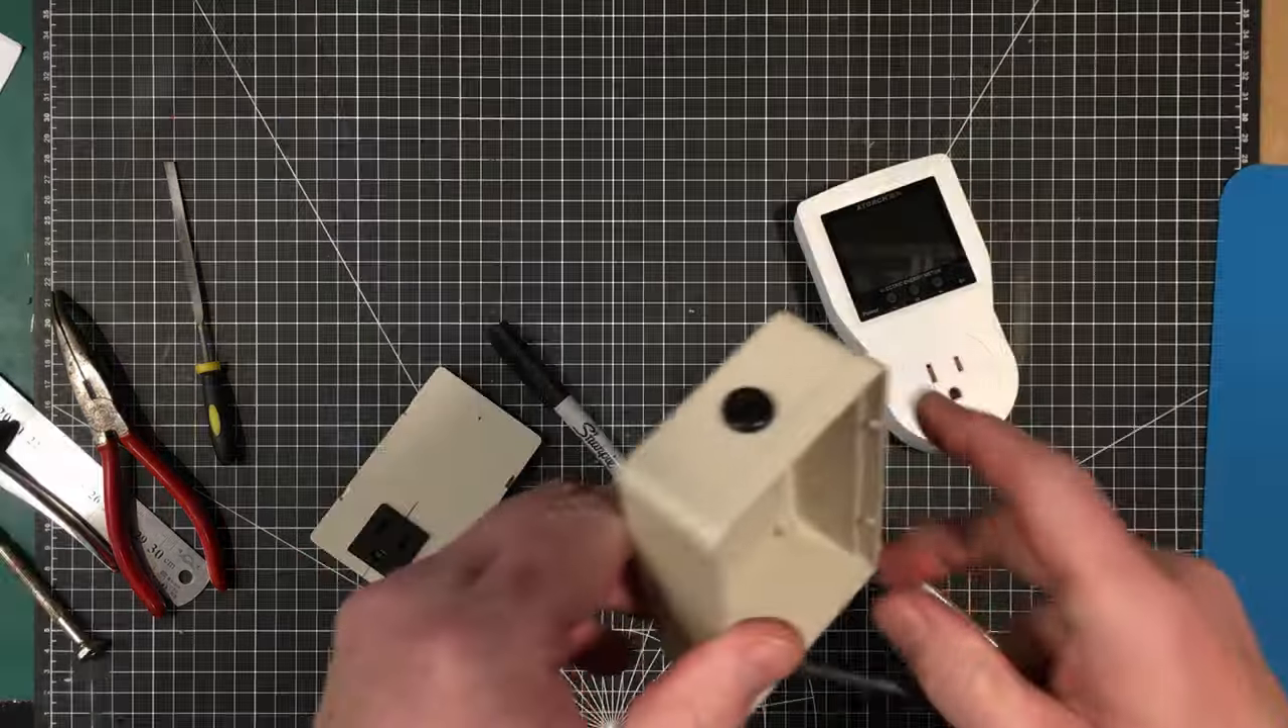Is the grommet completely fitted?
Yes.